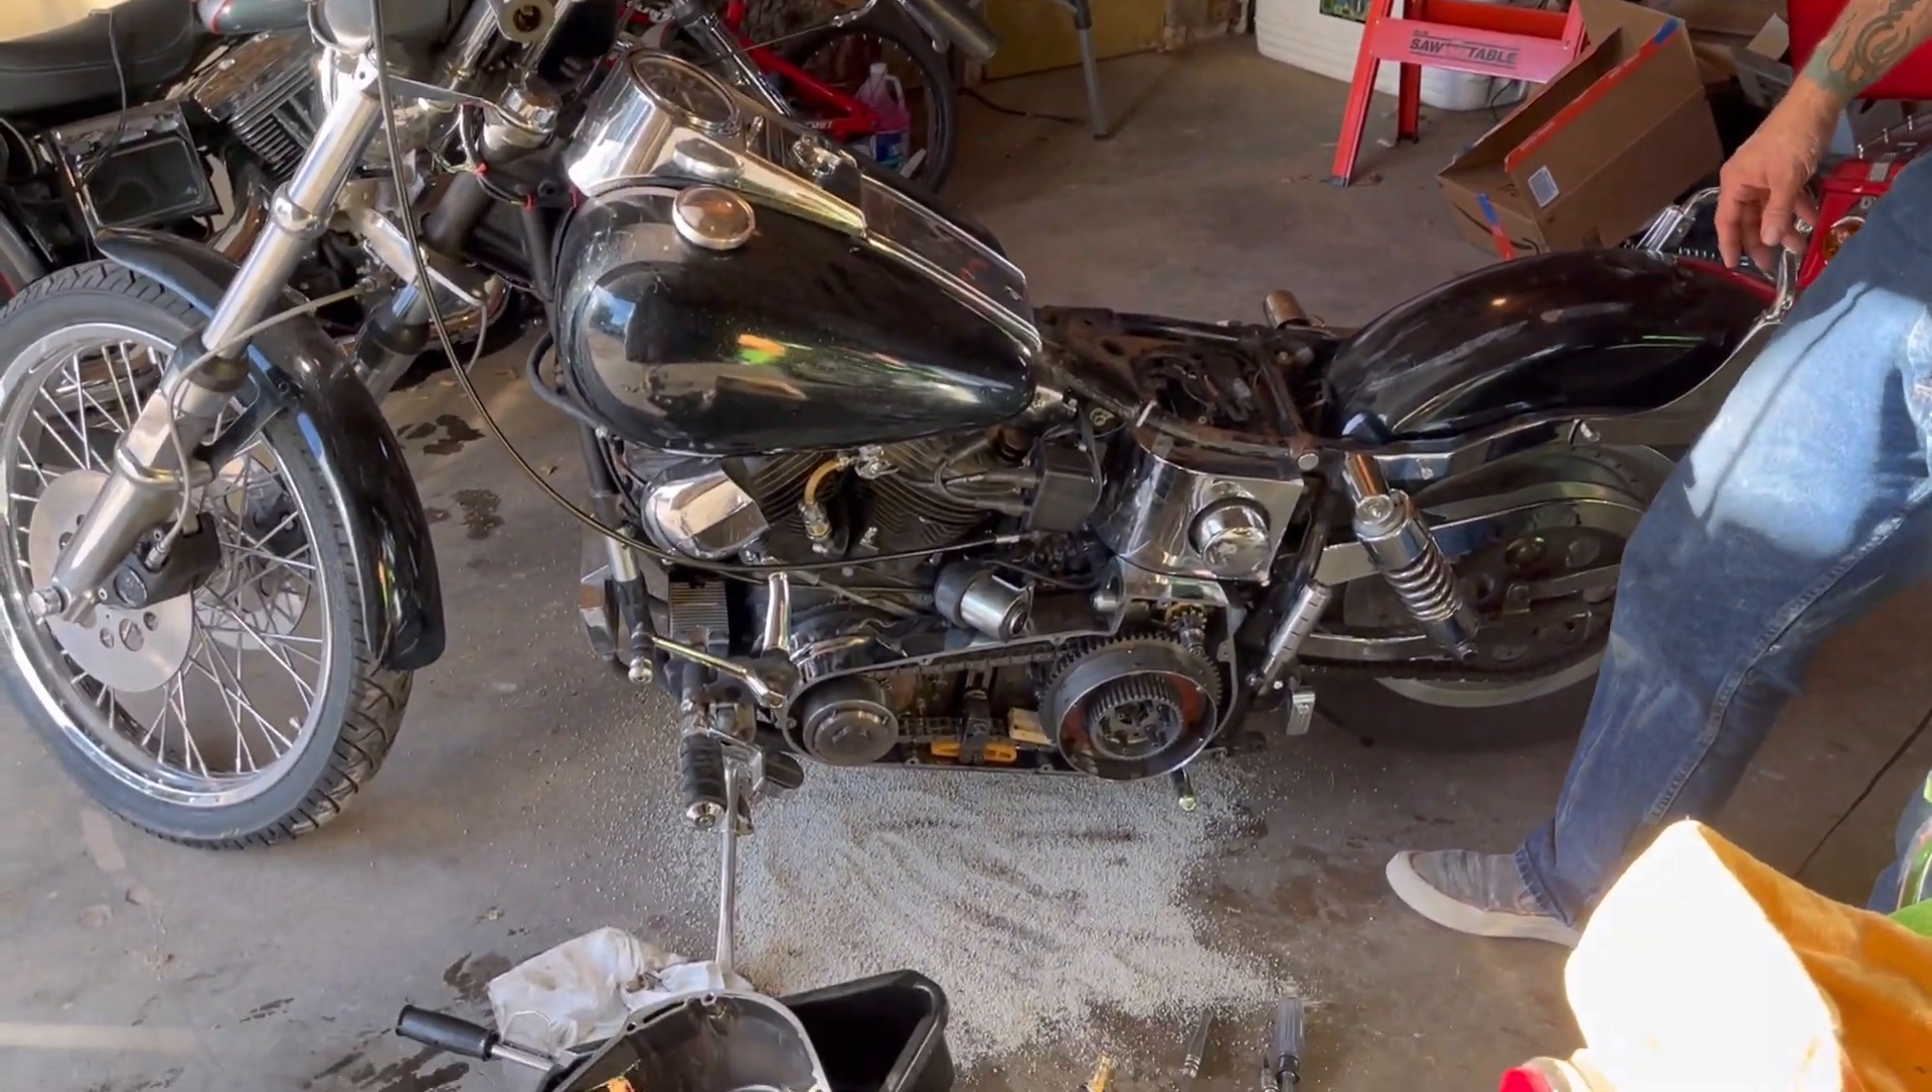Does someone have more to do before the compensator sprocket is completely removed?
Yes.